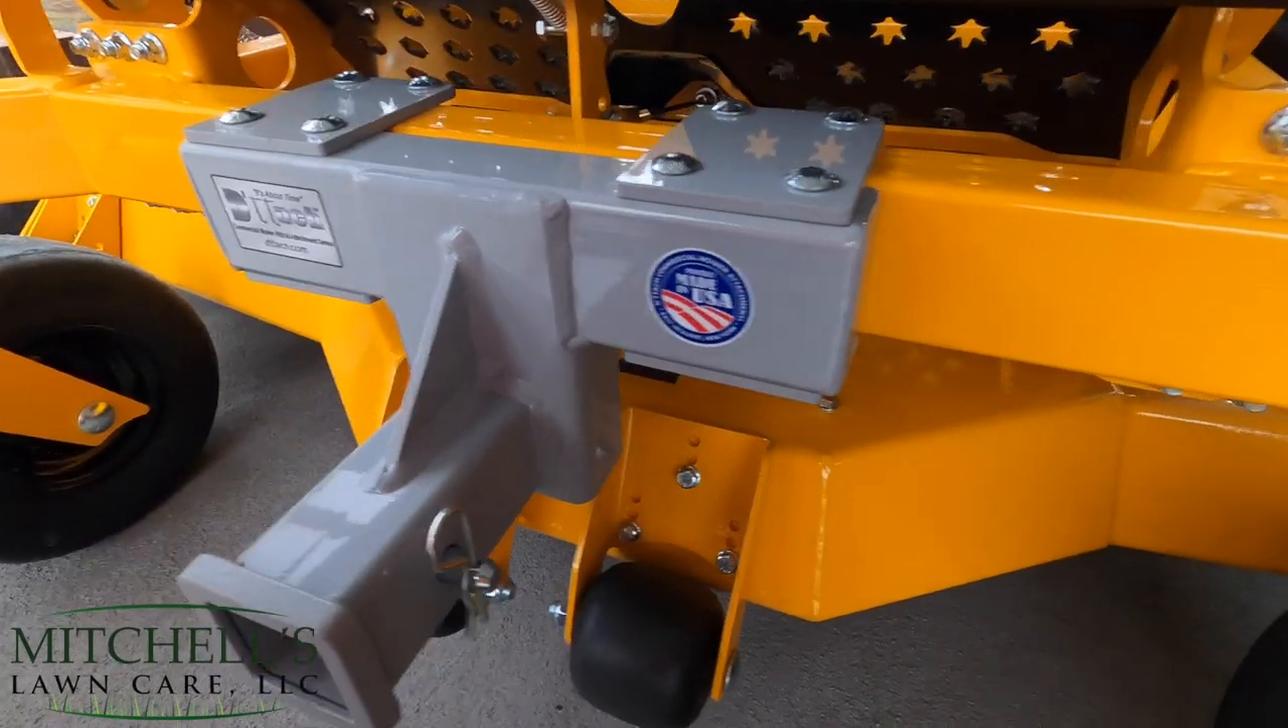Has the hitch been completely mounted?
Yes.